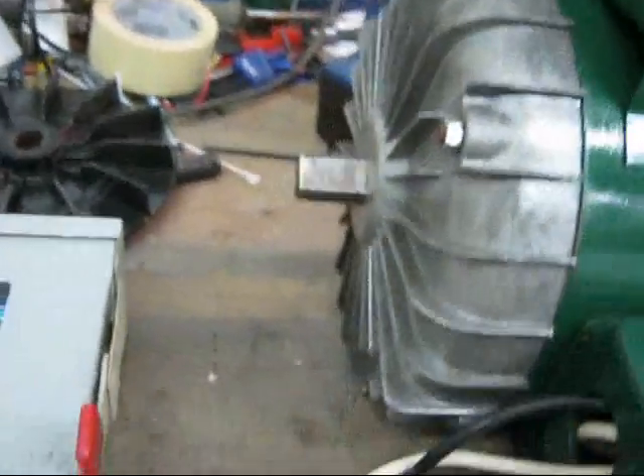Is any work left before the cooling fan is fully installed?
Yes.